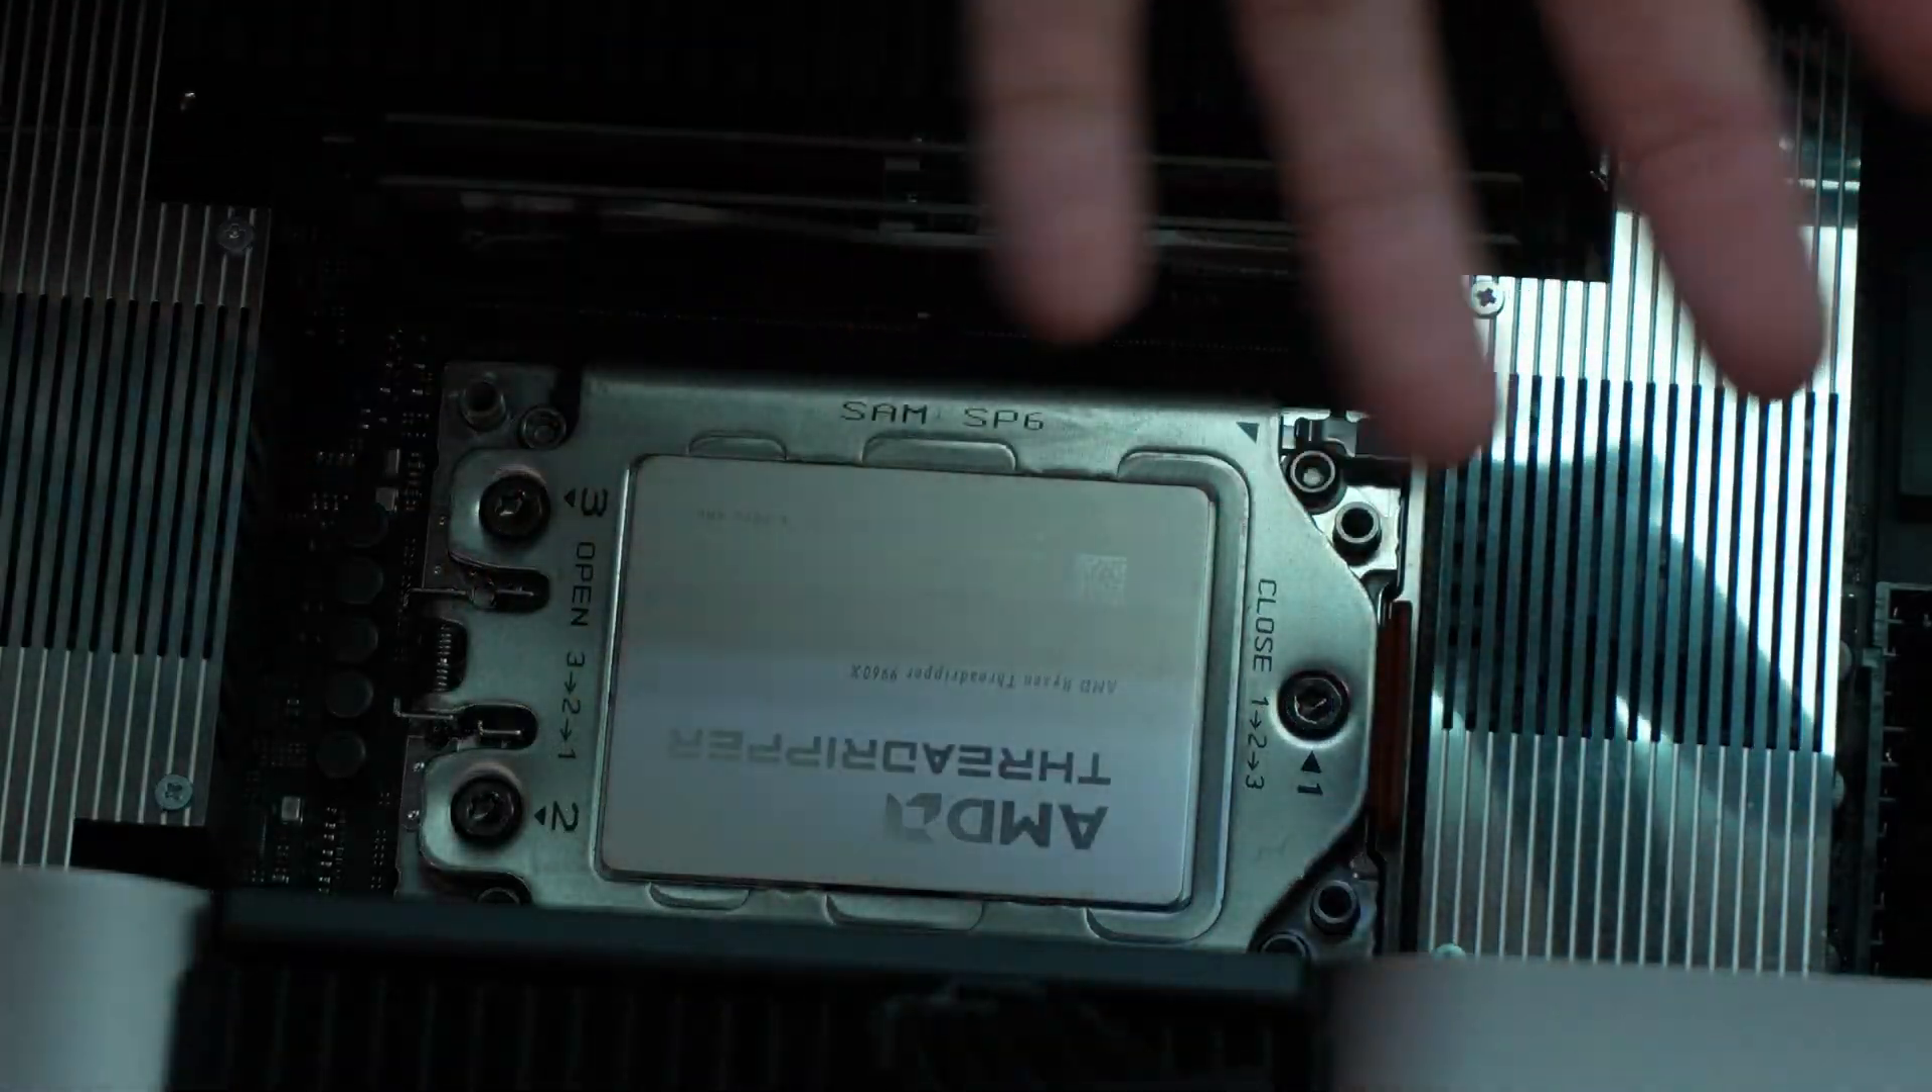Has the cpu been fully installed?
Yes.